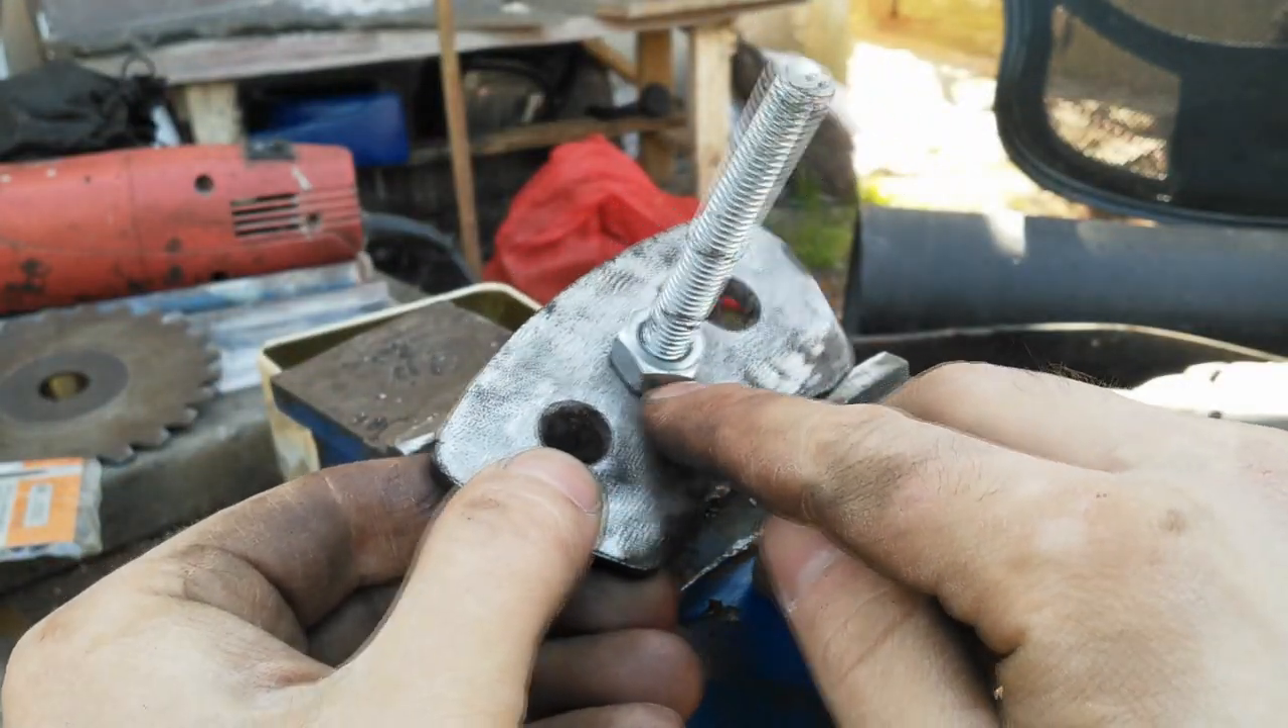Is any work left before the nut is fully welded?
Yes.